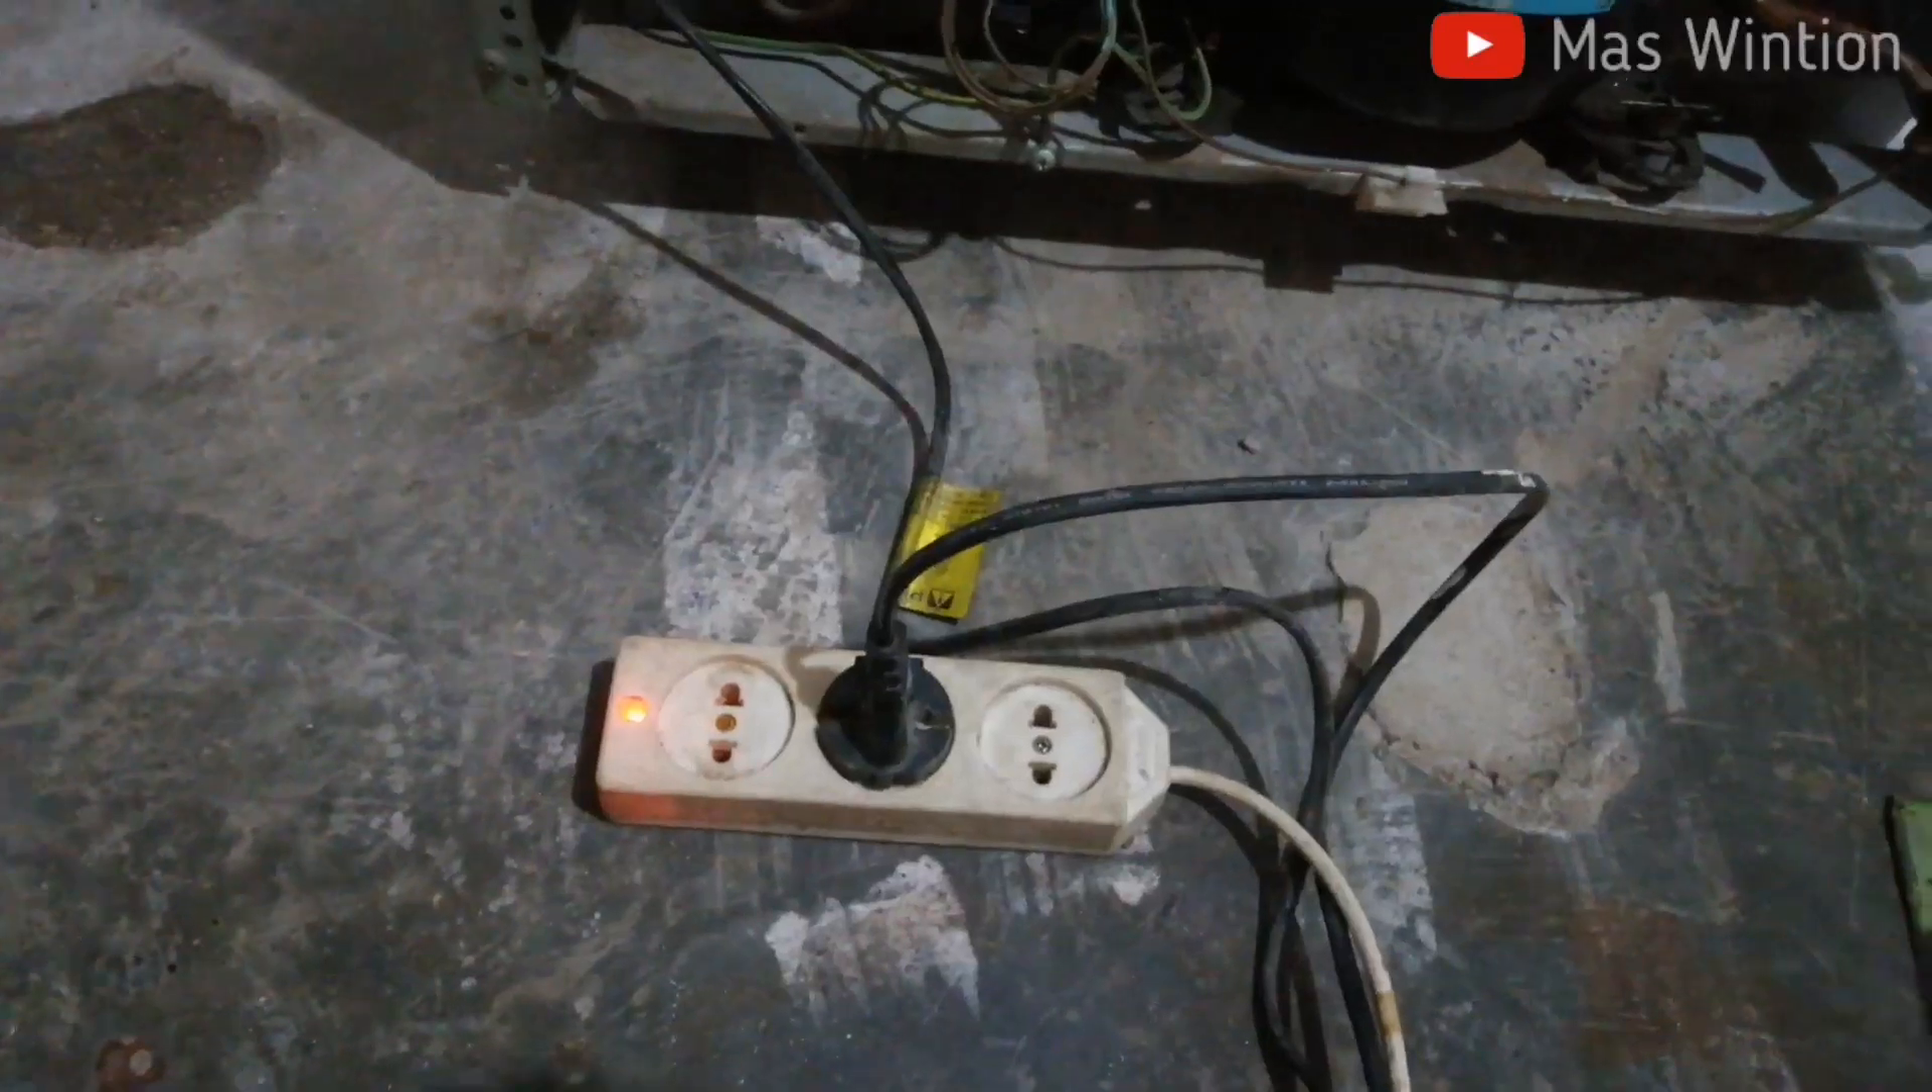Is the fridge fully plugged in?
Yes.